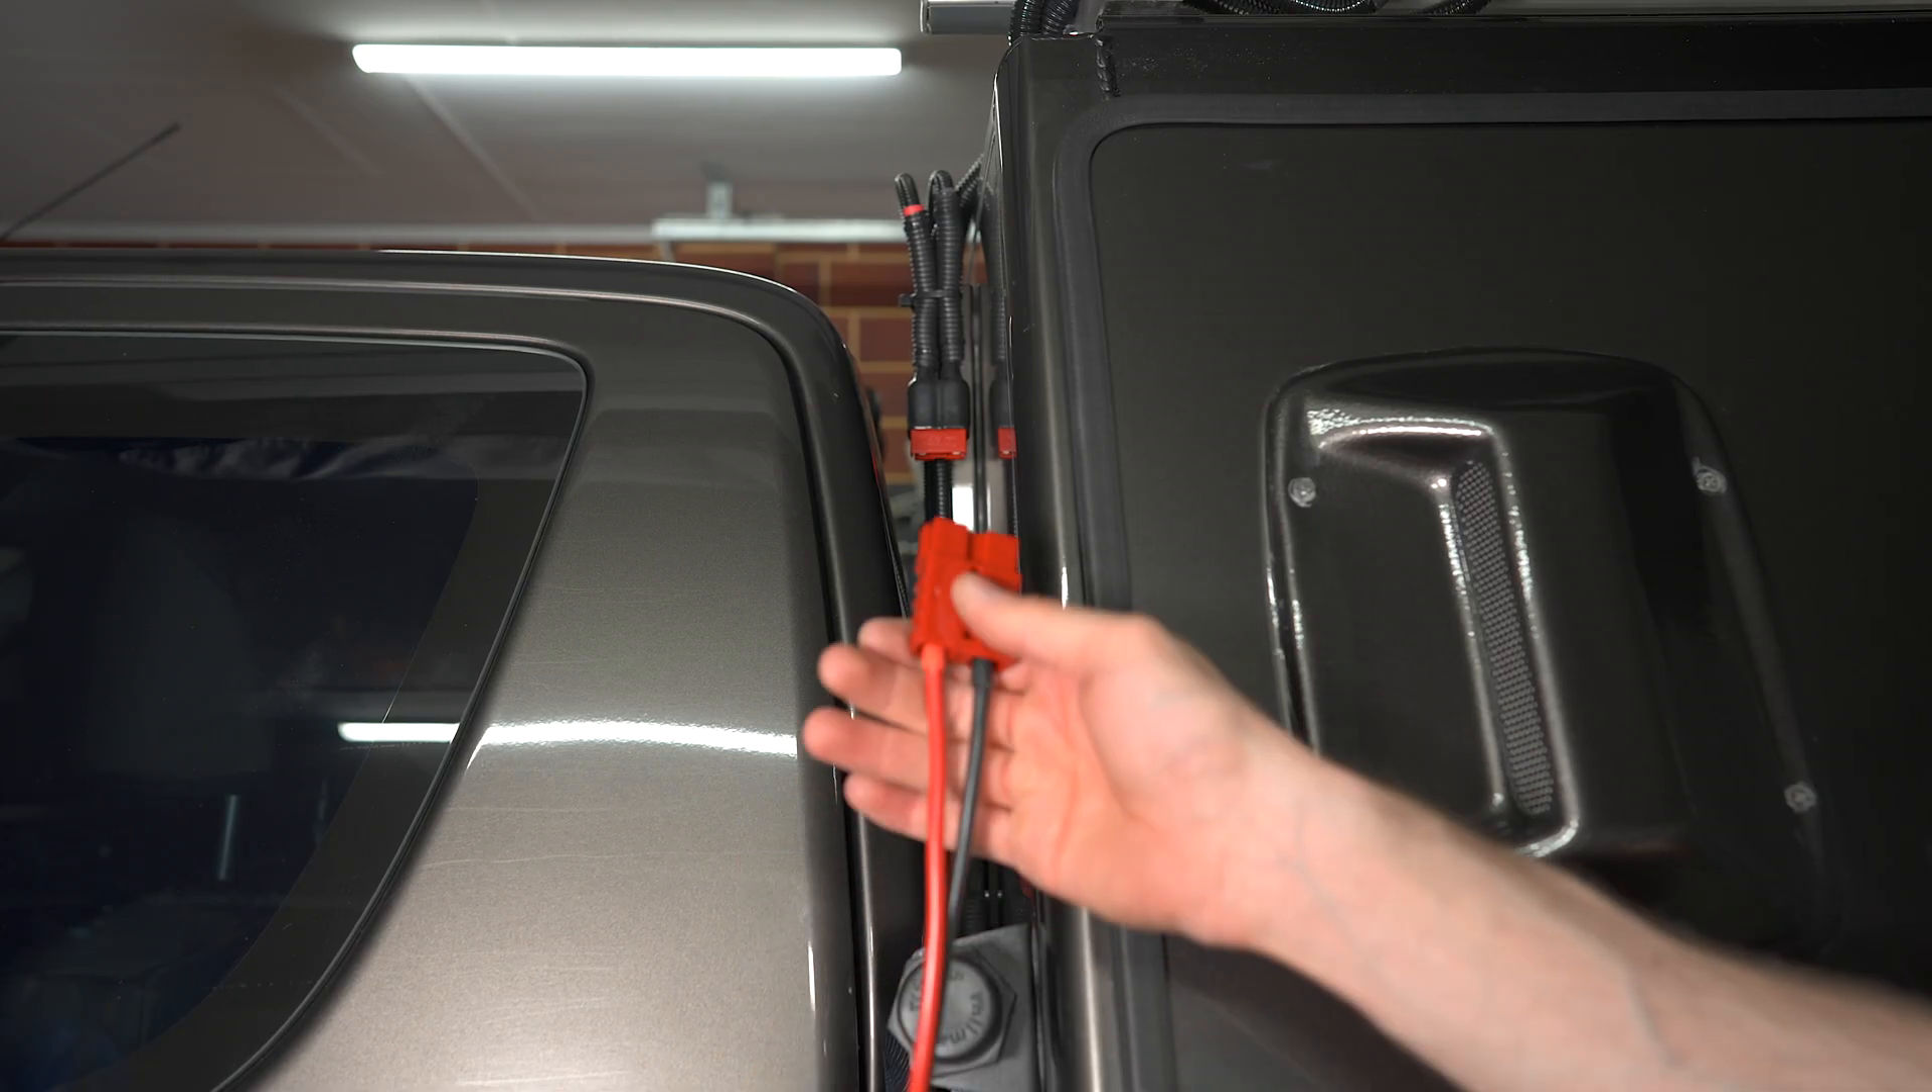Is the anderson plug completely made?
Yes.